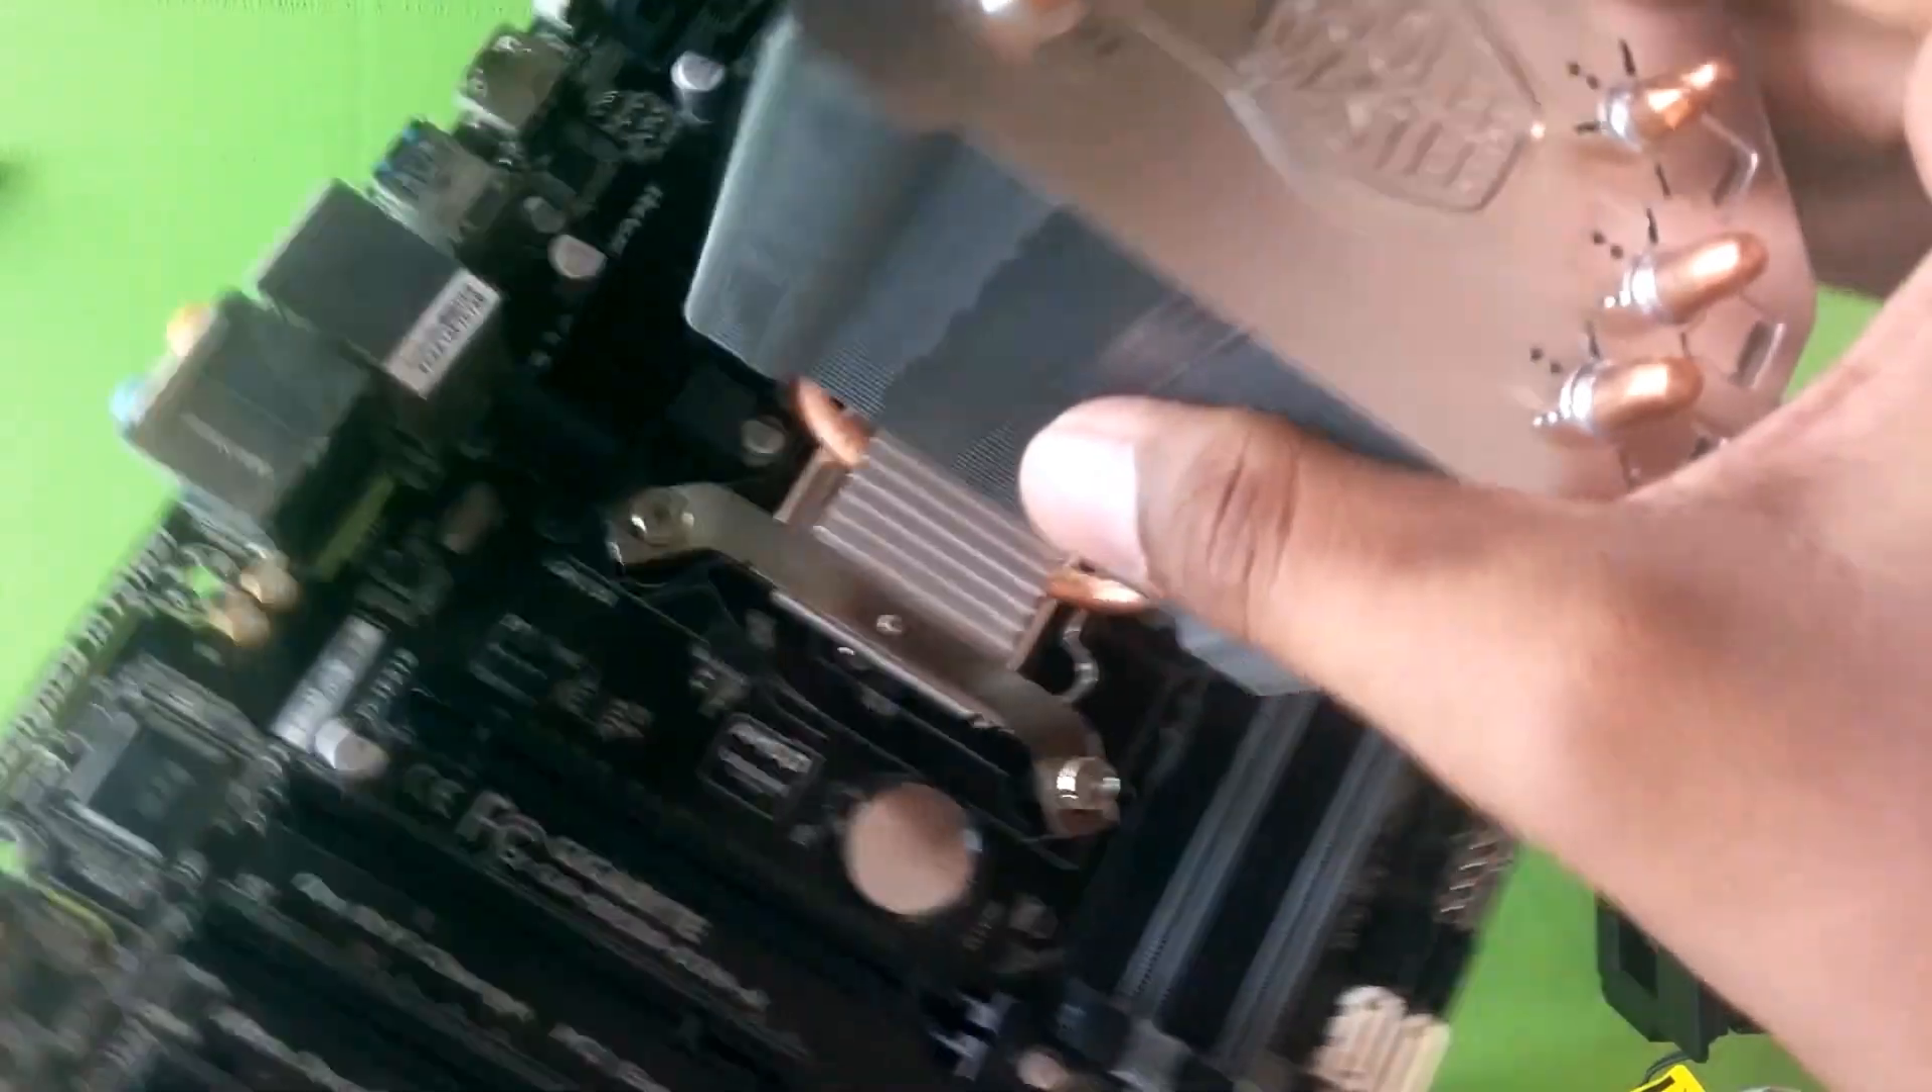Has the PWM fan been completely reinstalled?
No.